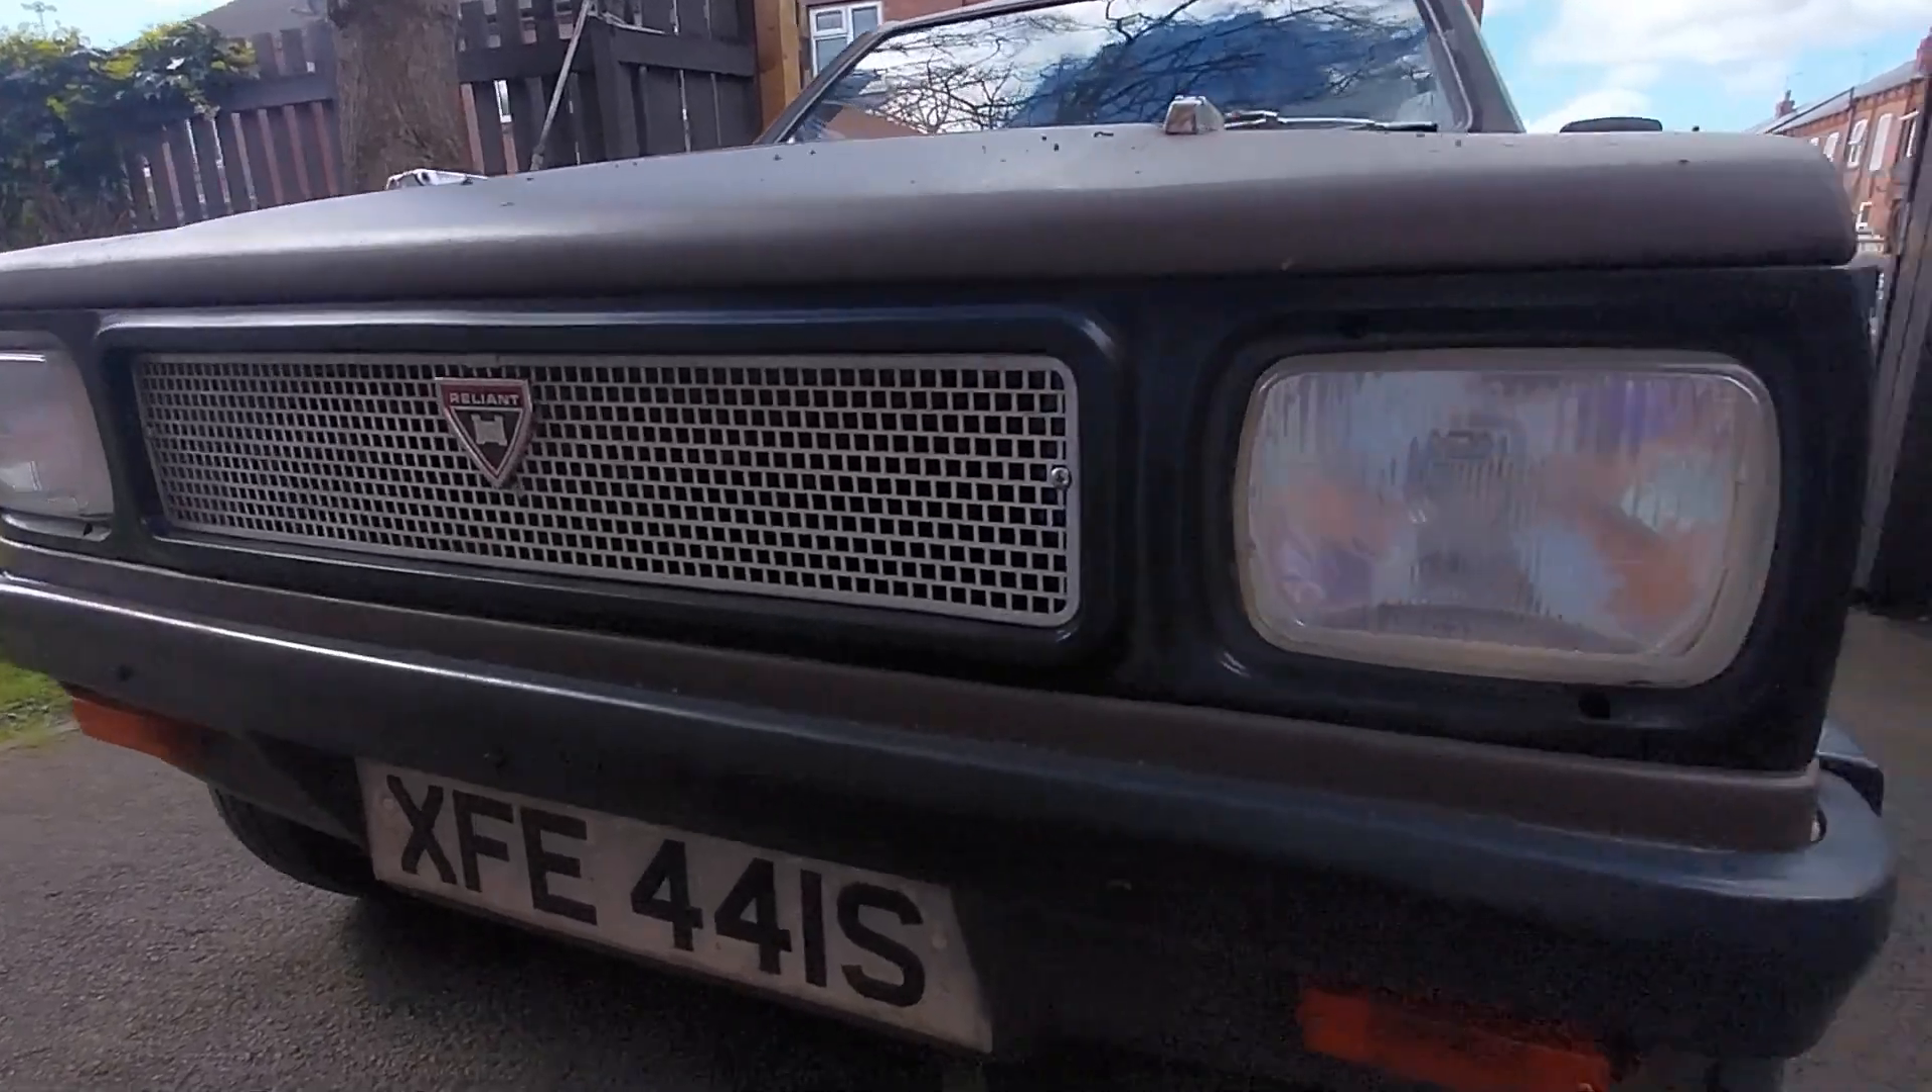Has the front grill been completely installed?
Yes.